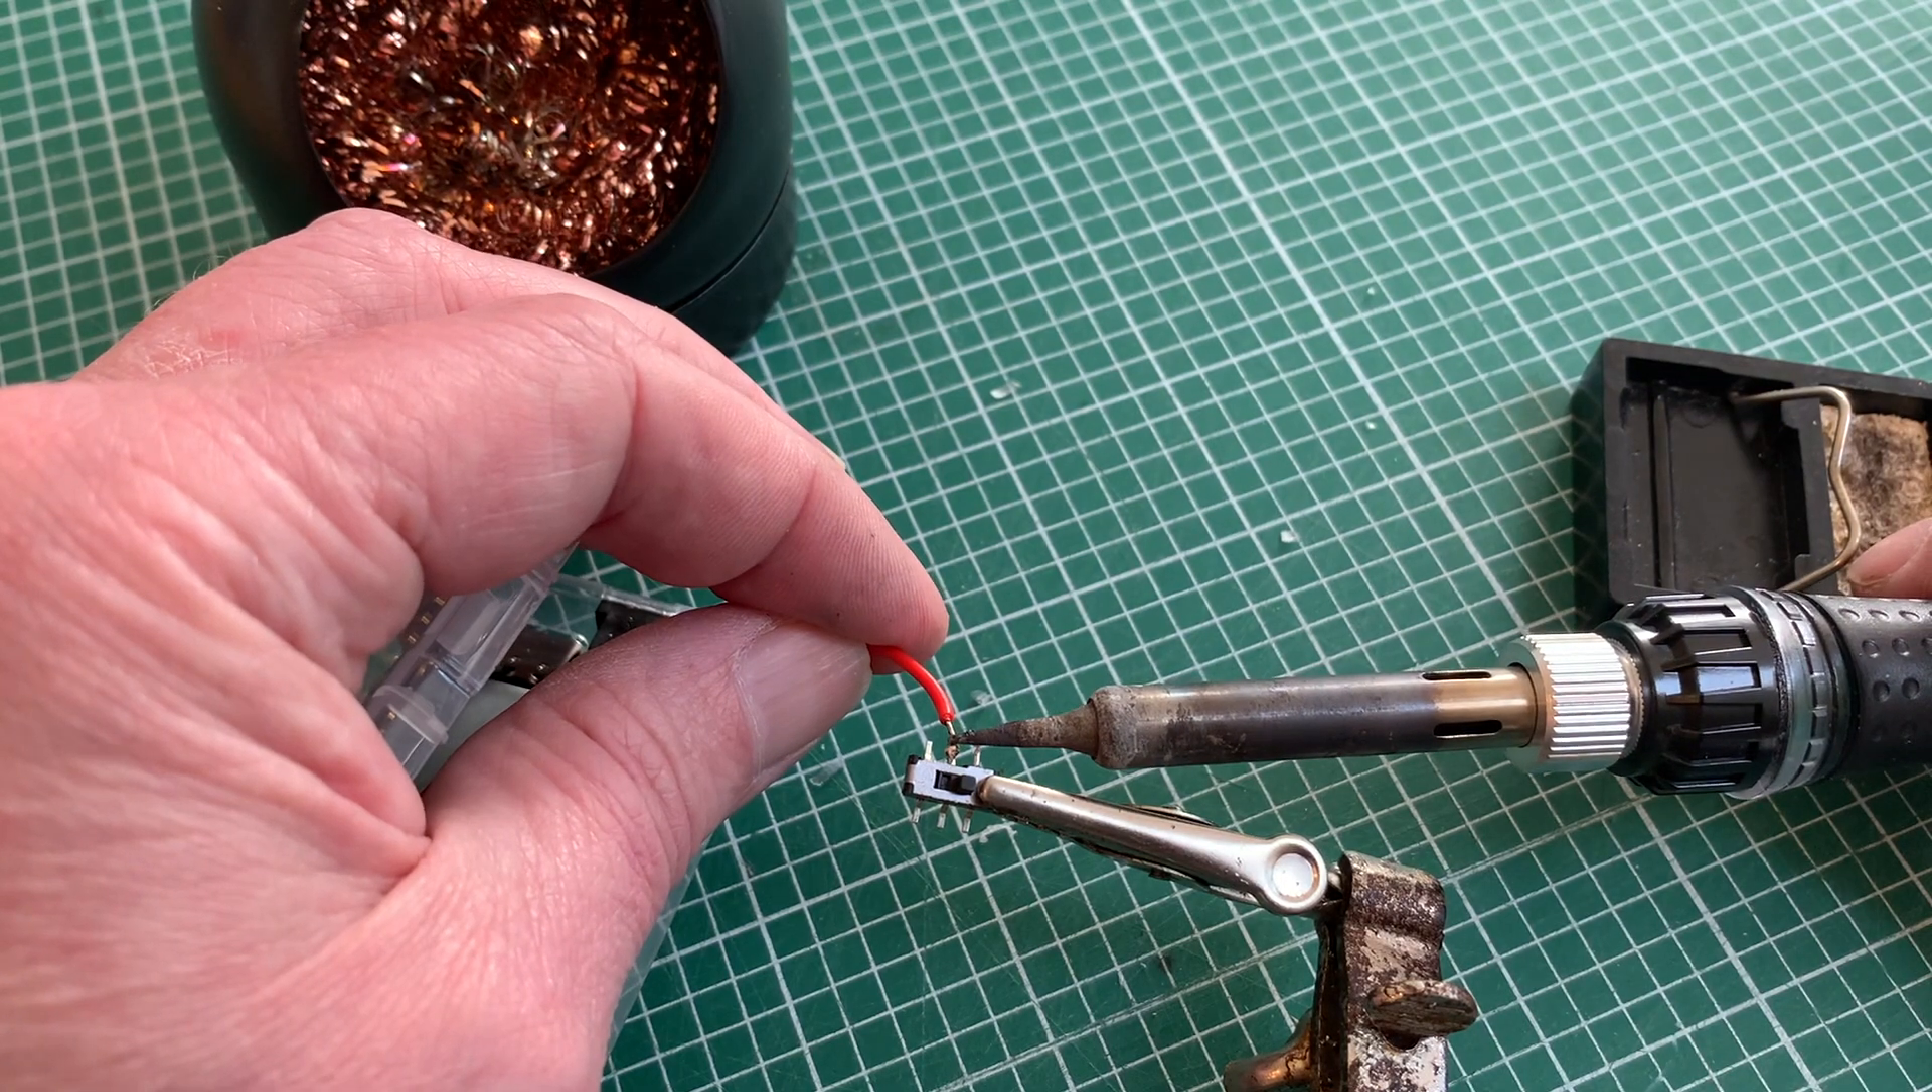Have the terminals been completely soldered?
No.